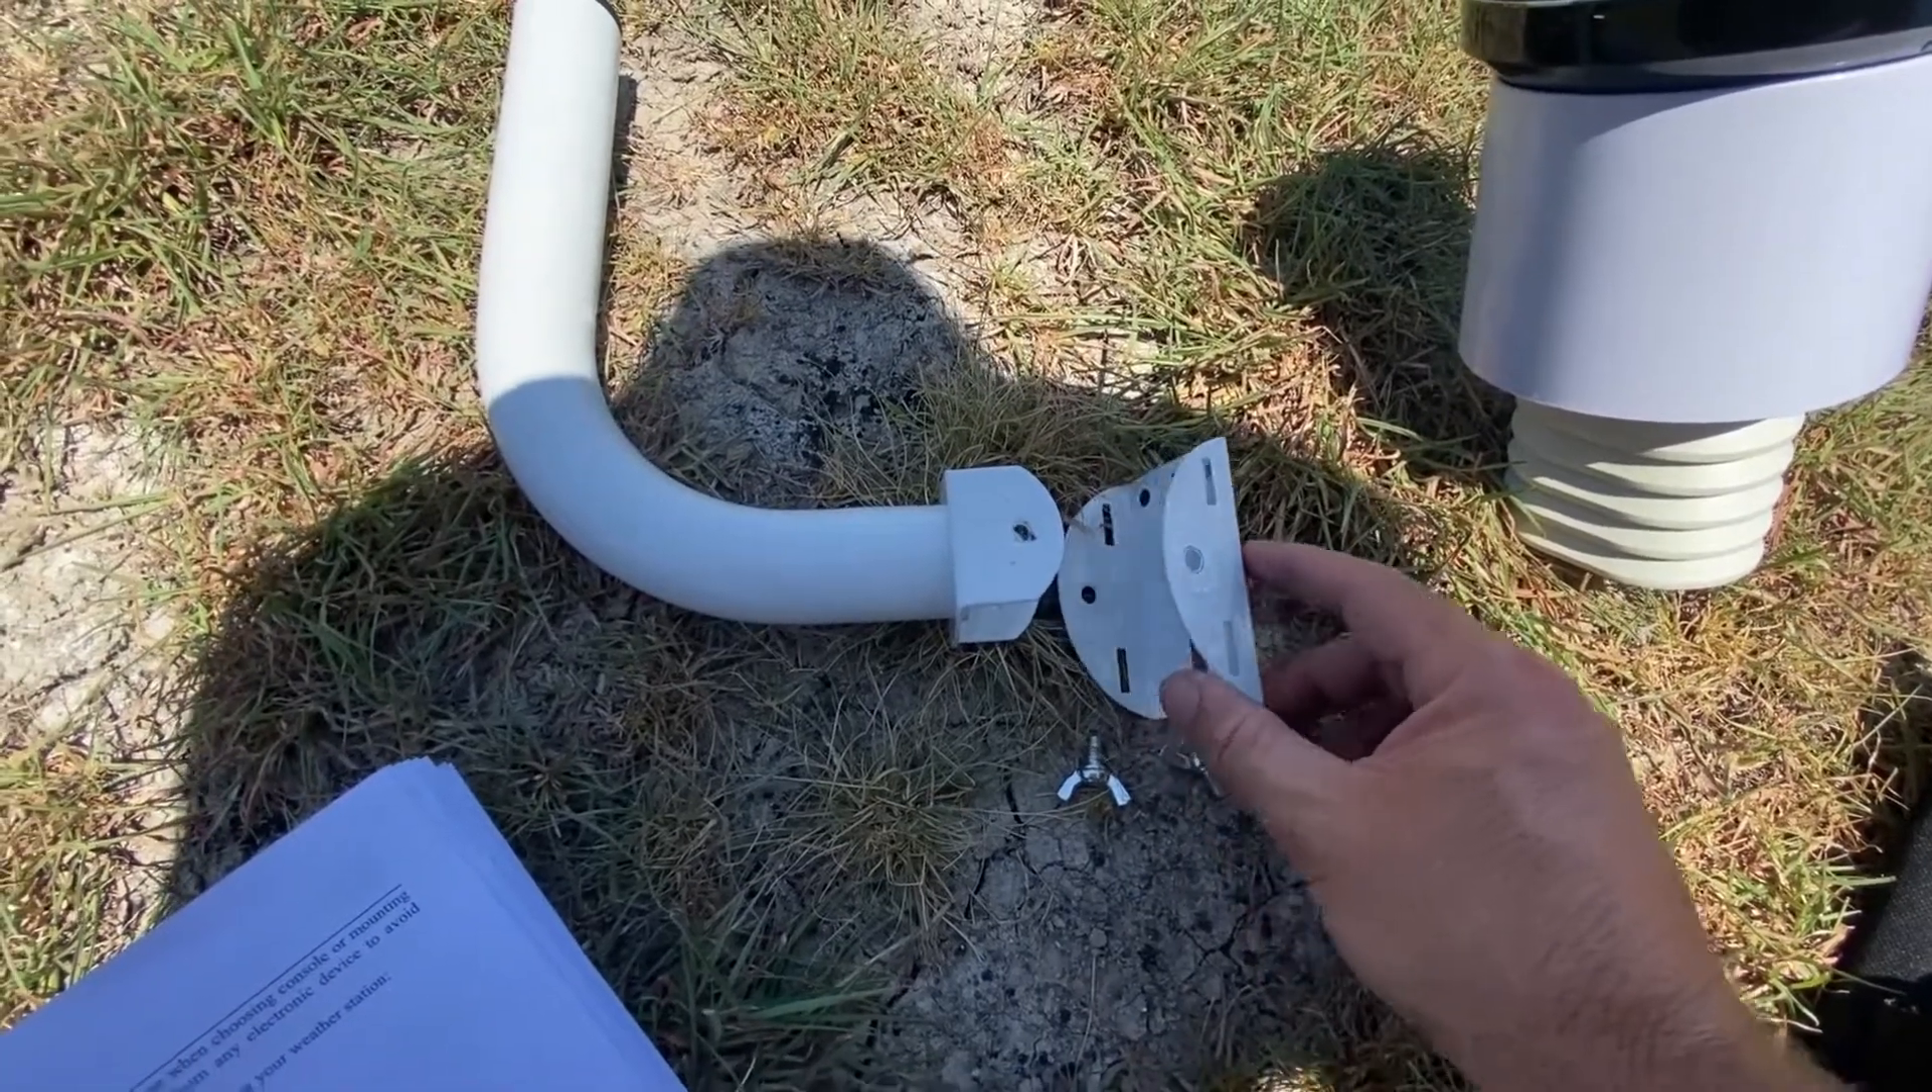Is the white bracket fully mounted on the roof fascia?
No.